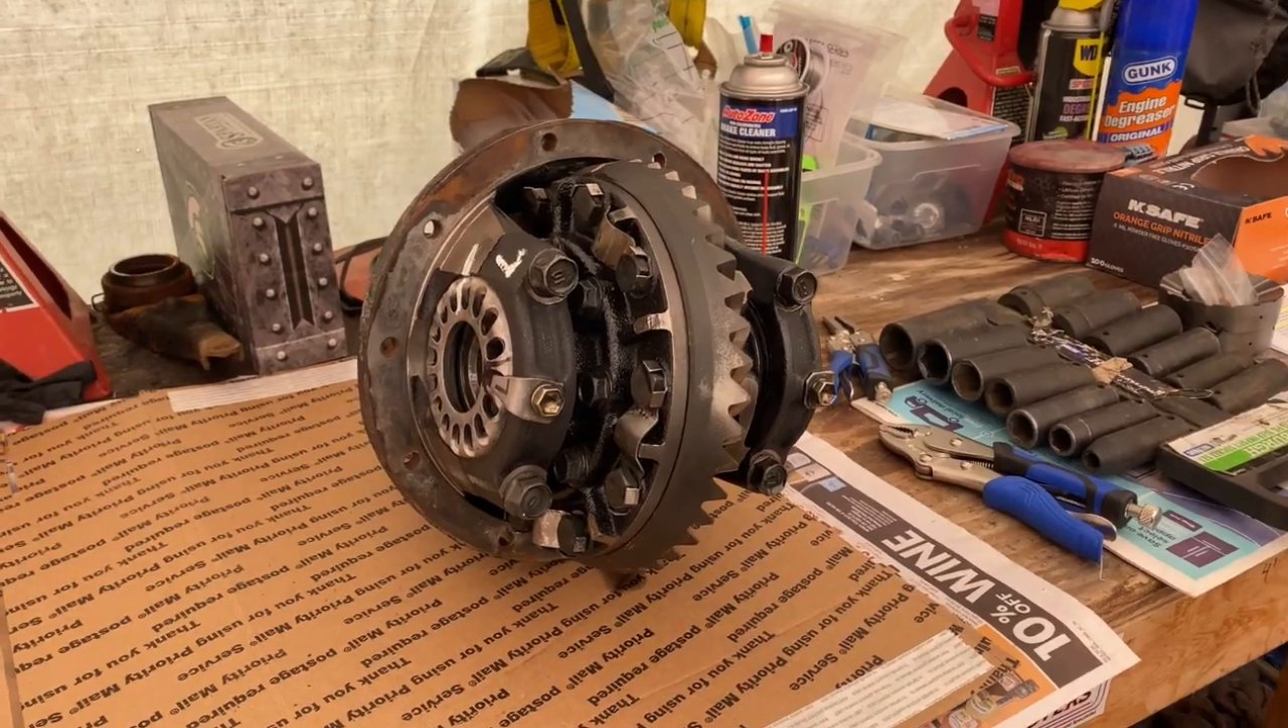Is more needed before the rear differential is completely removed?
No.